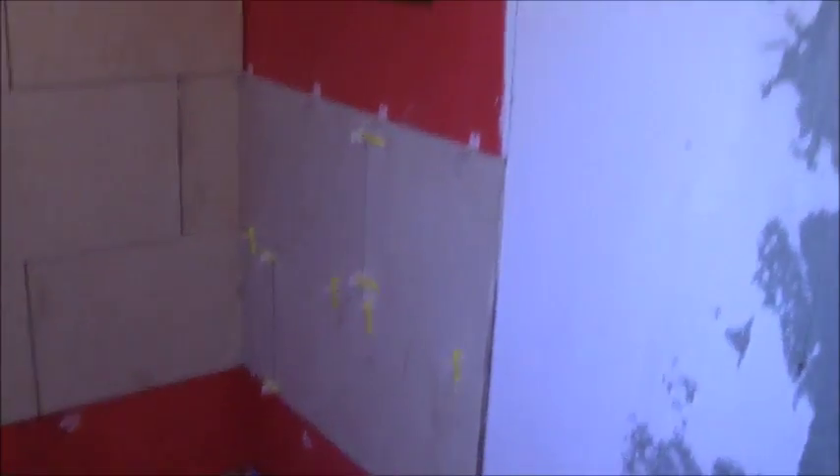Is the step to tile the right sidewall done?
No.